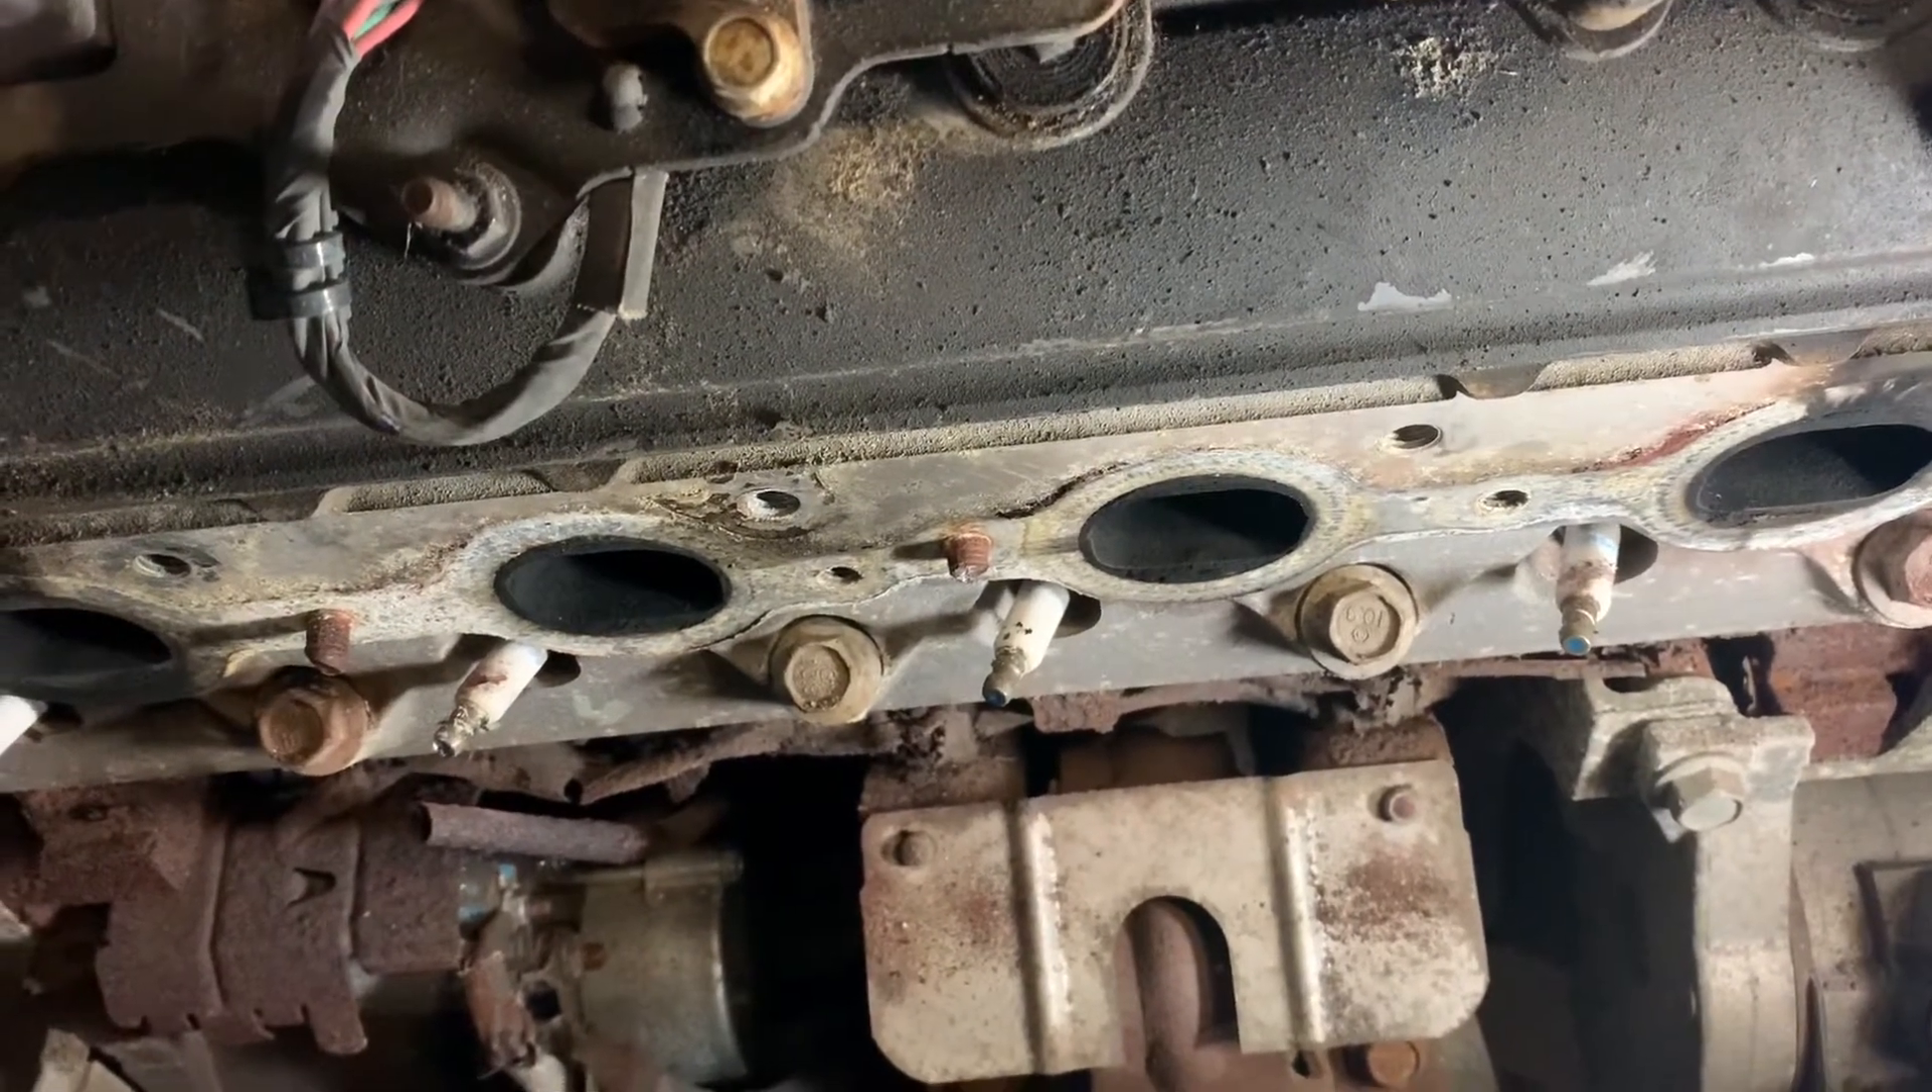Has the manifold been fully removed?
Yes.